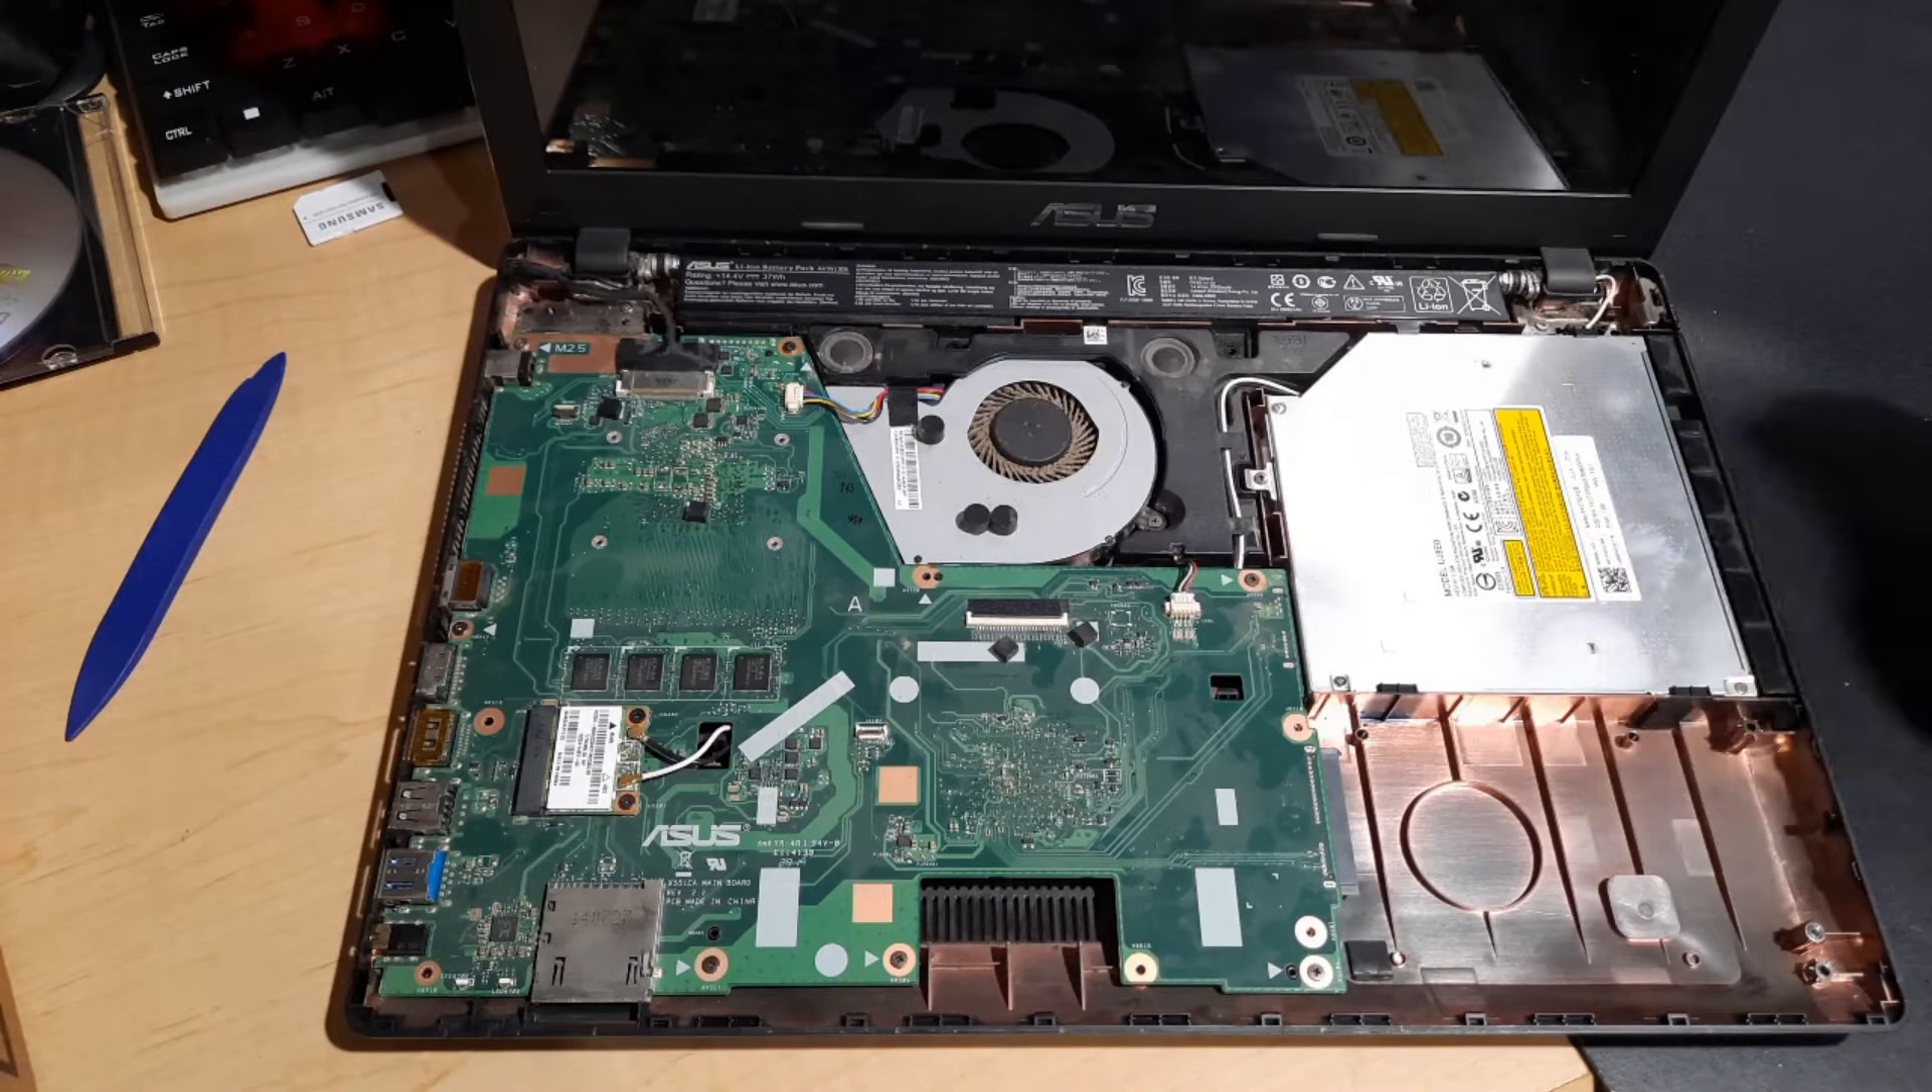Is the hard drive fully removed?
Yes.